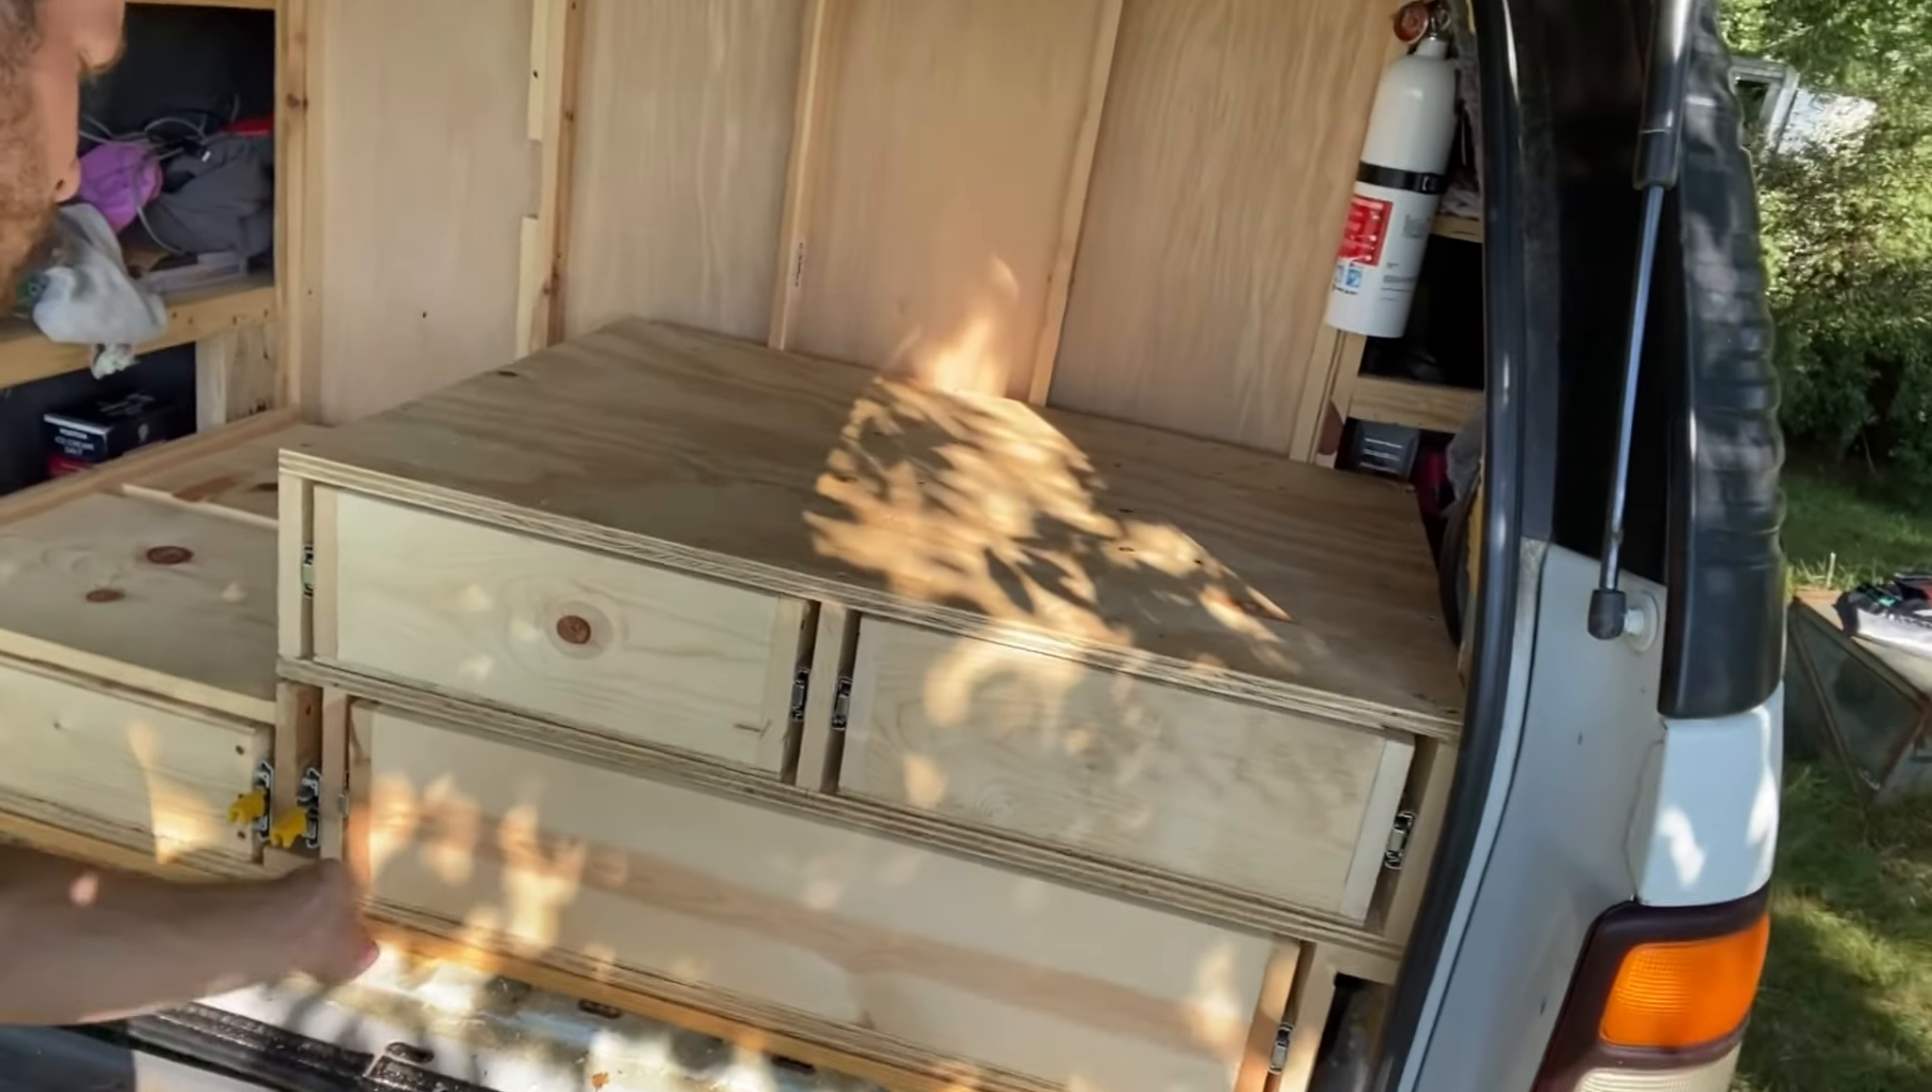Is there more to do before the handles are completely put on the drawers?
Yes.